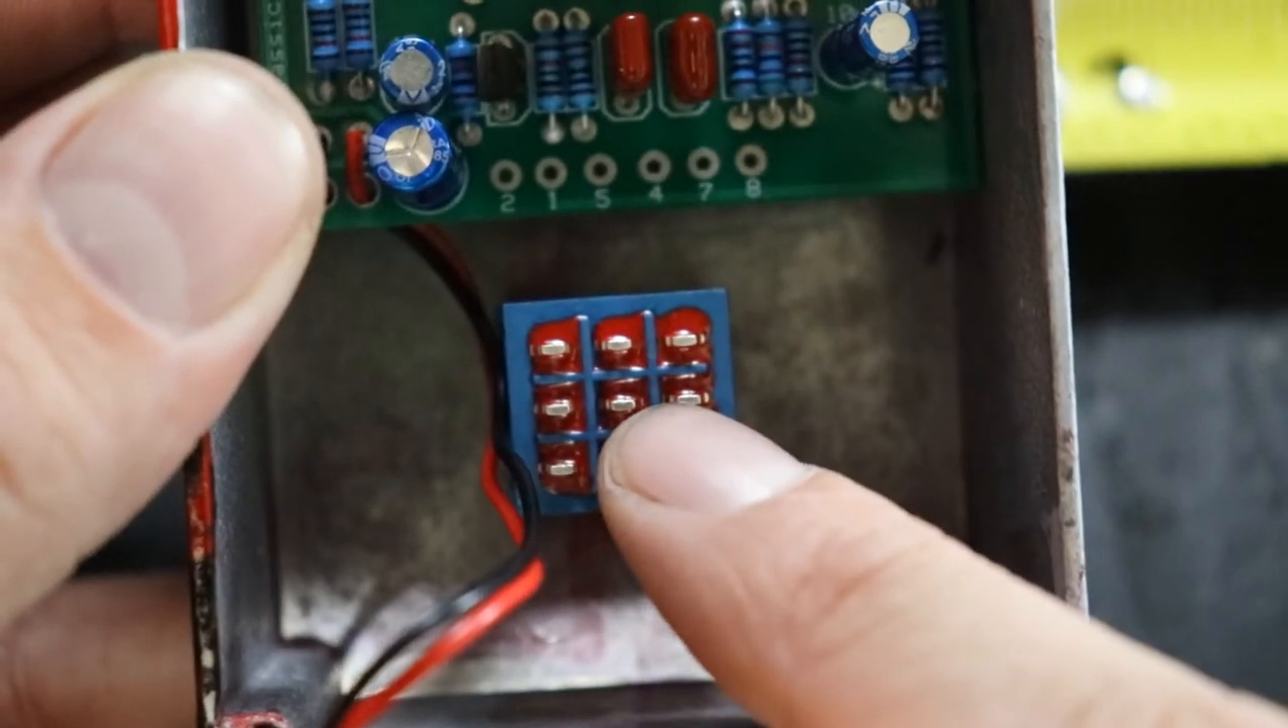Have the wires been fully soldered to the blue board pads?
No.